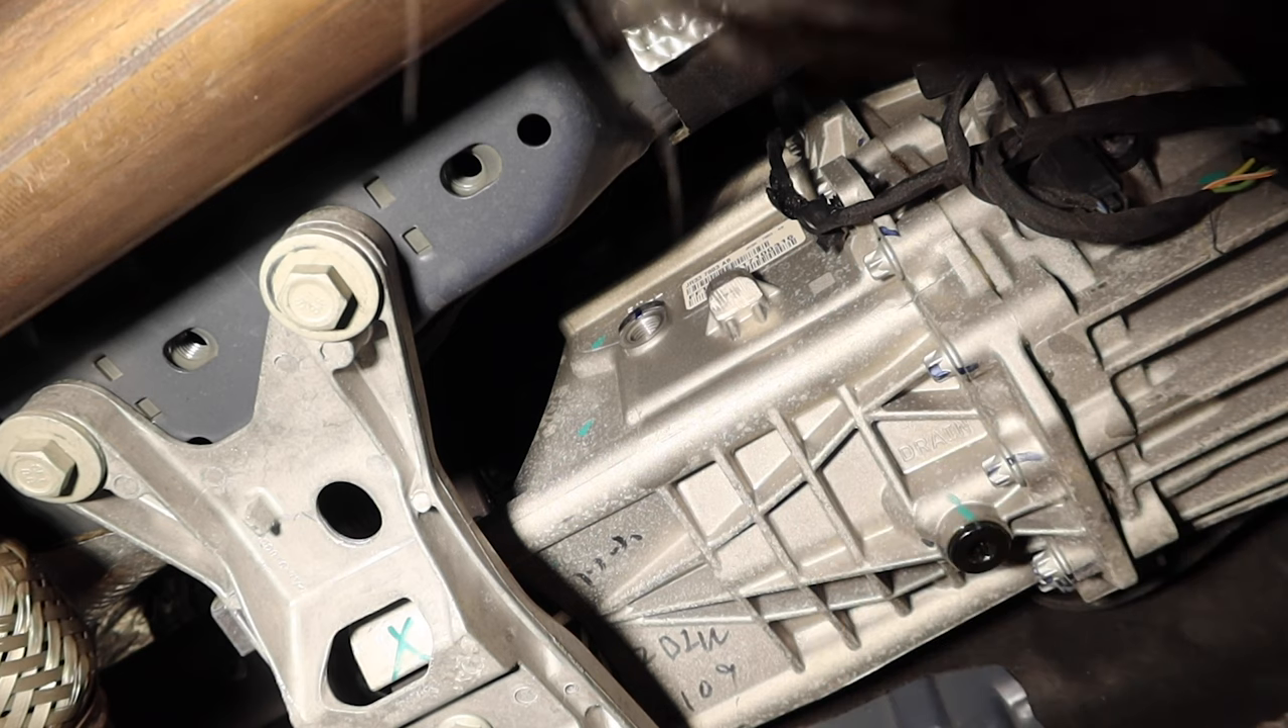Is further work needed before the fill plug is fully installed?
Yes.